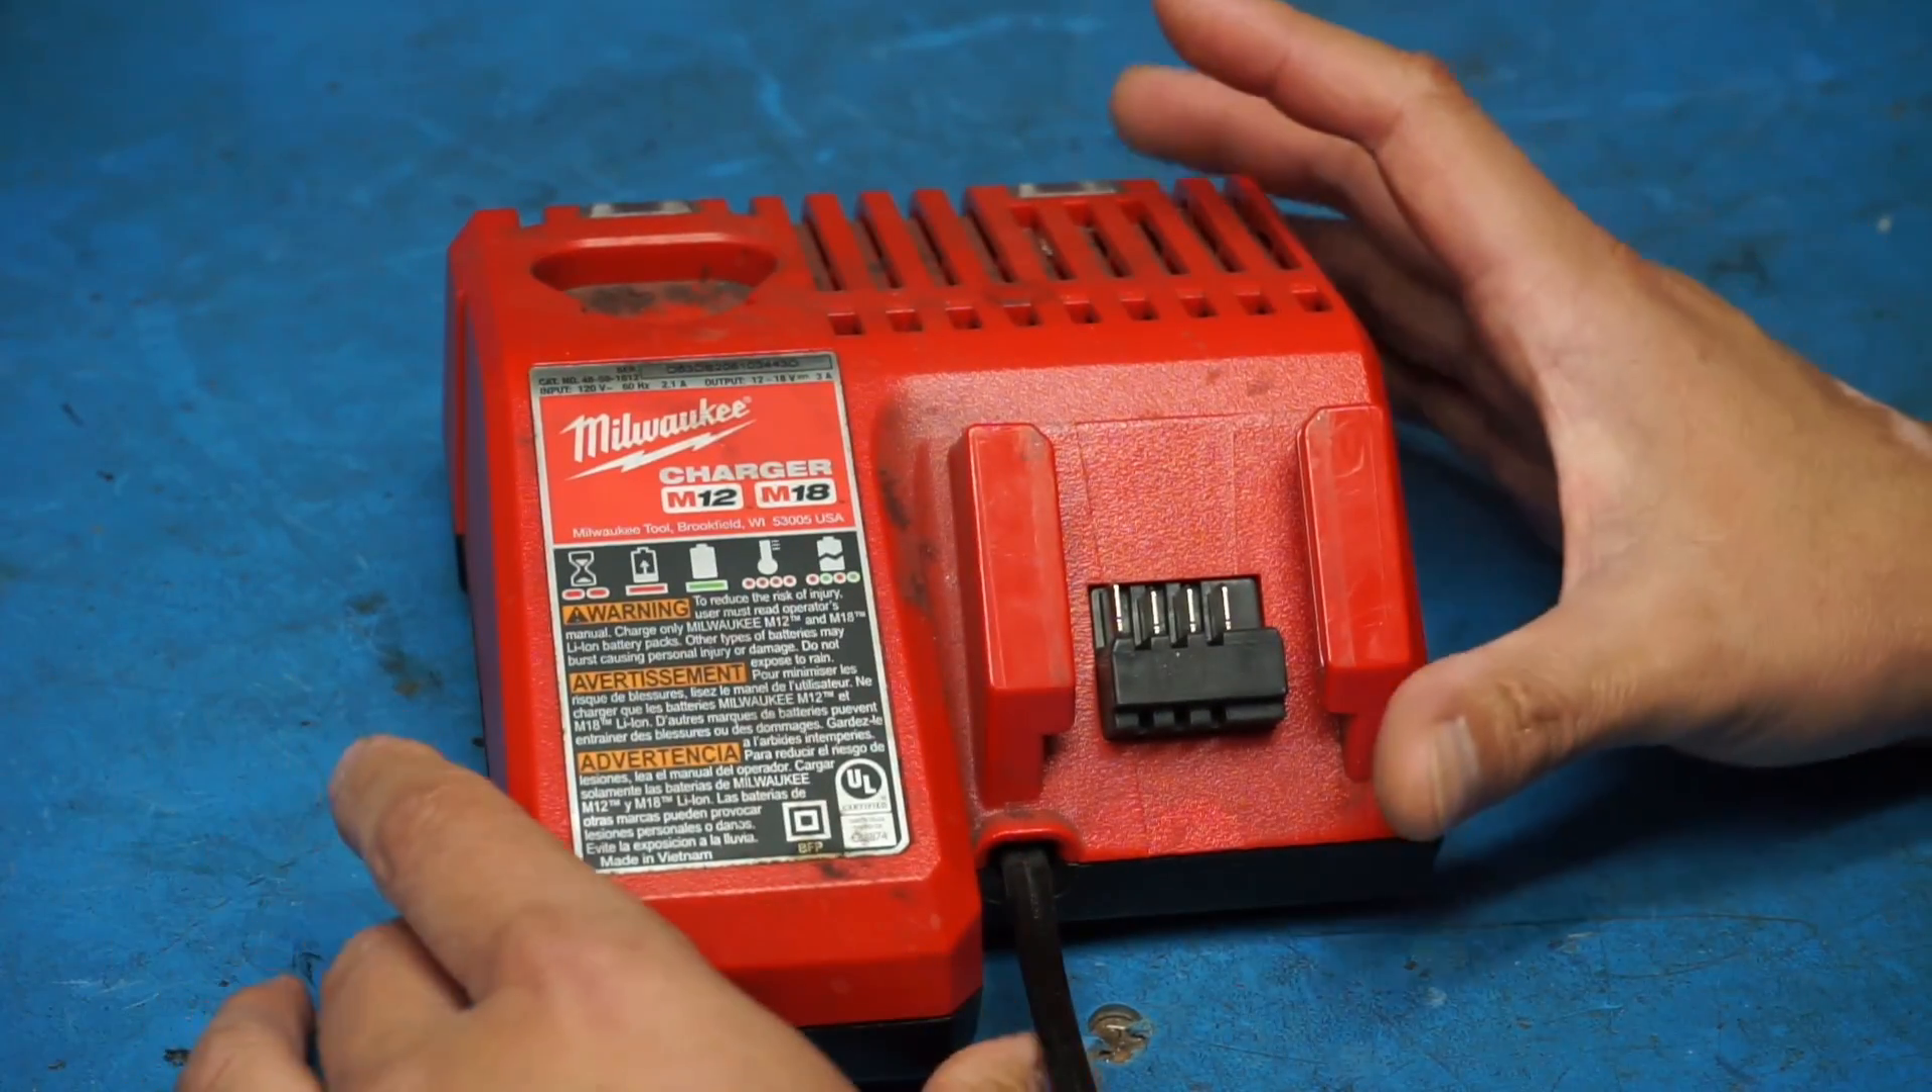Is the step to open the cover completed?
No.